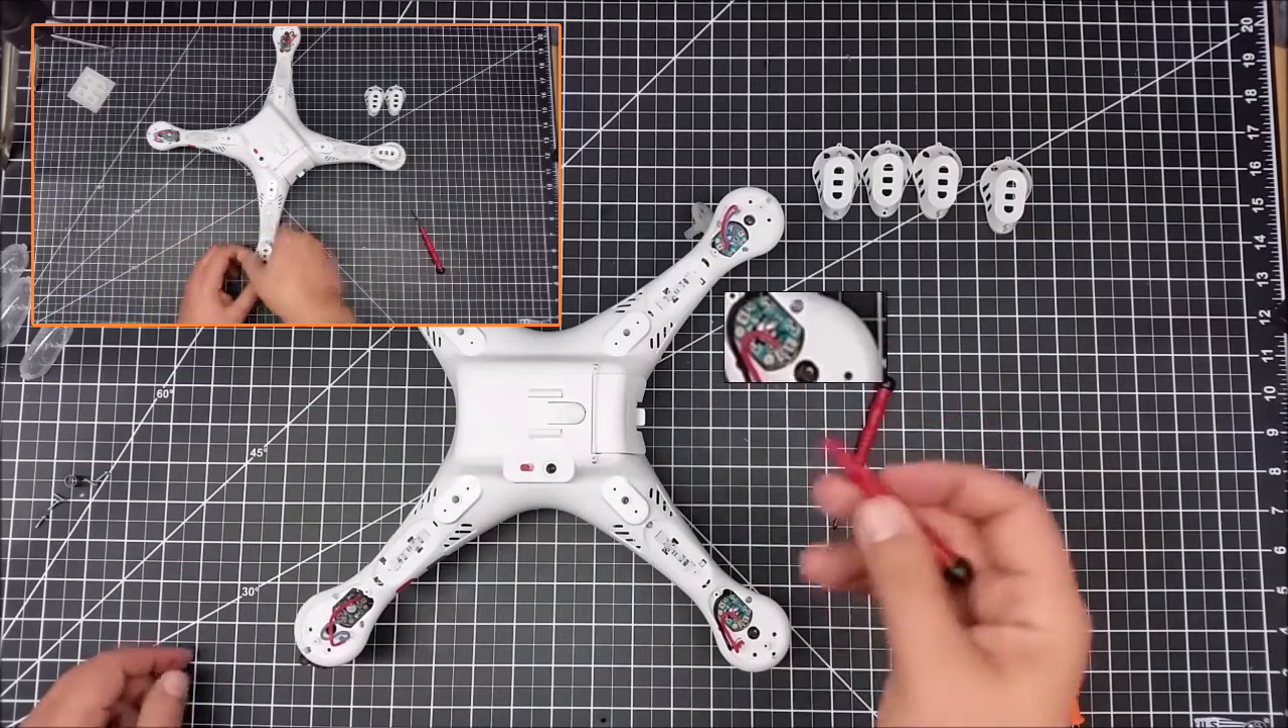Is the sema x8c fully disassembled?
No.